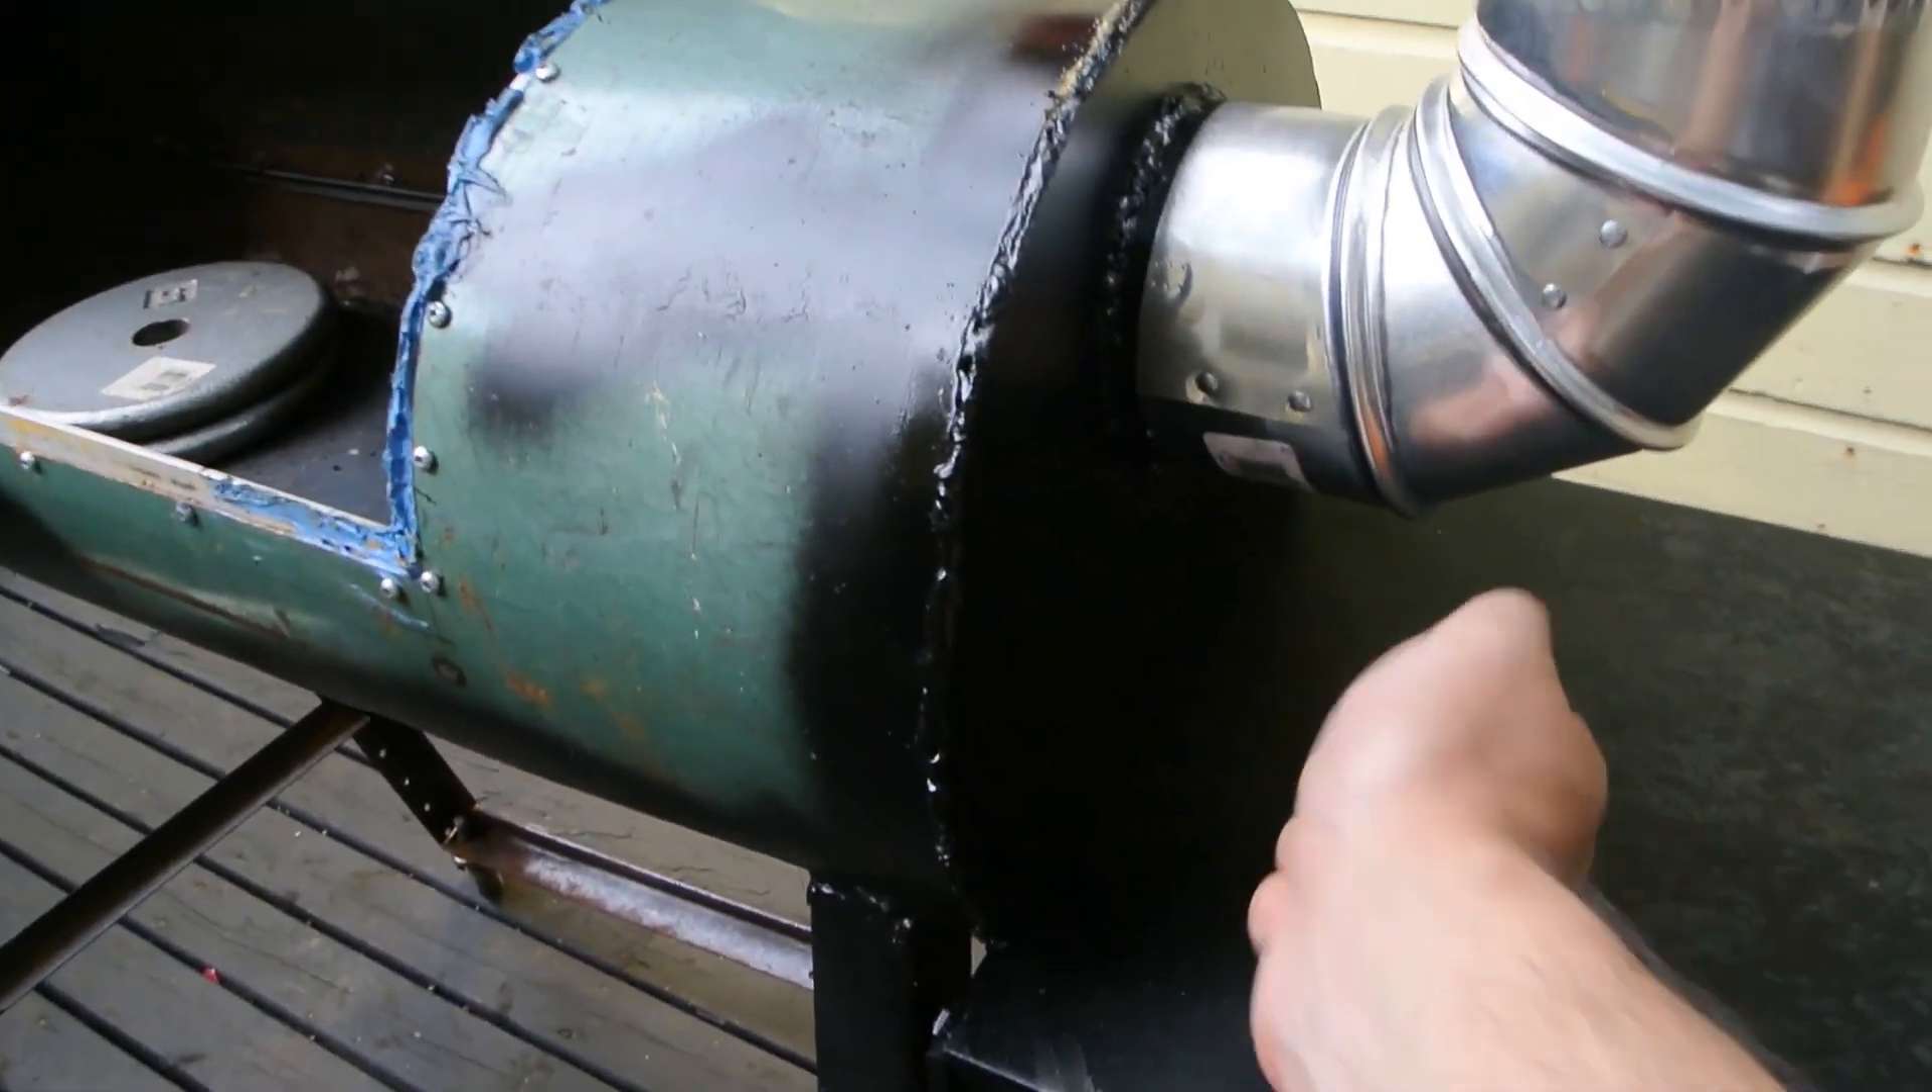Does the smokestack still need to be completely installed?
No.